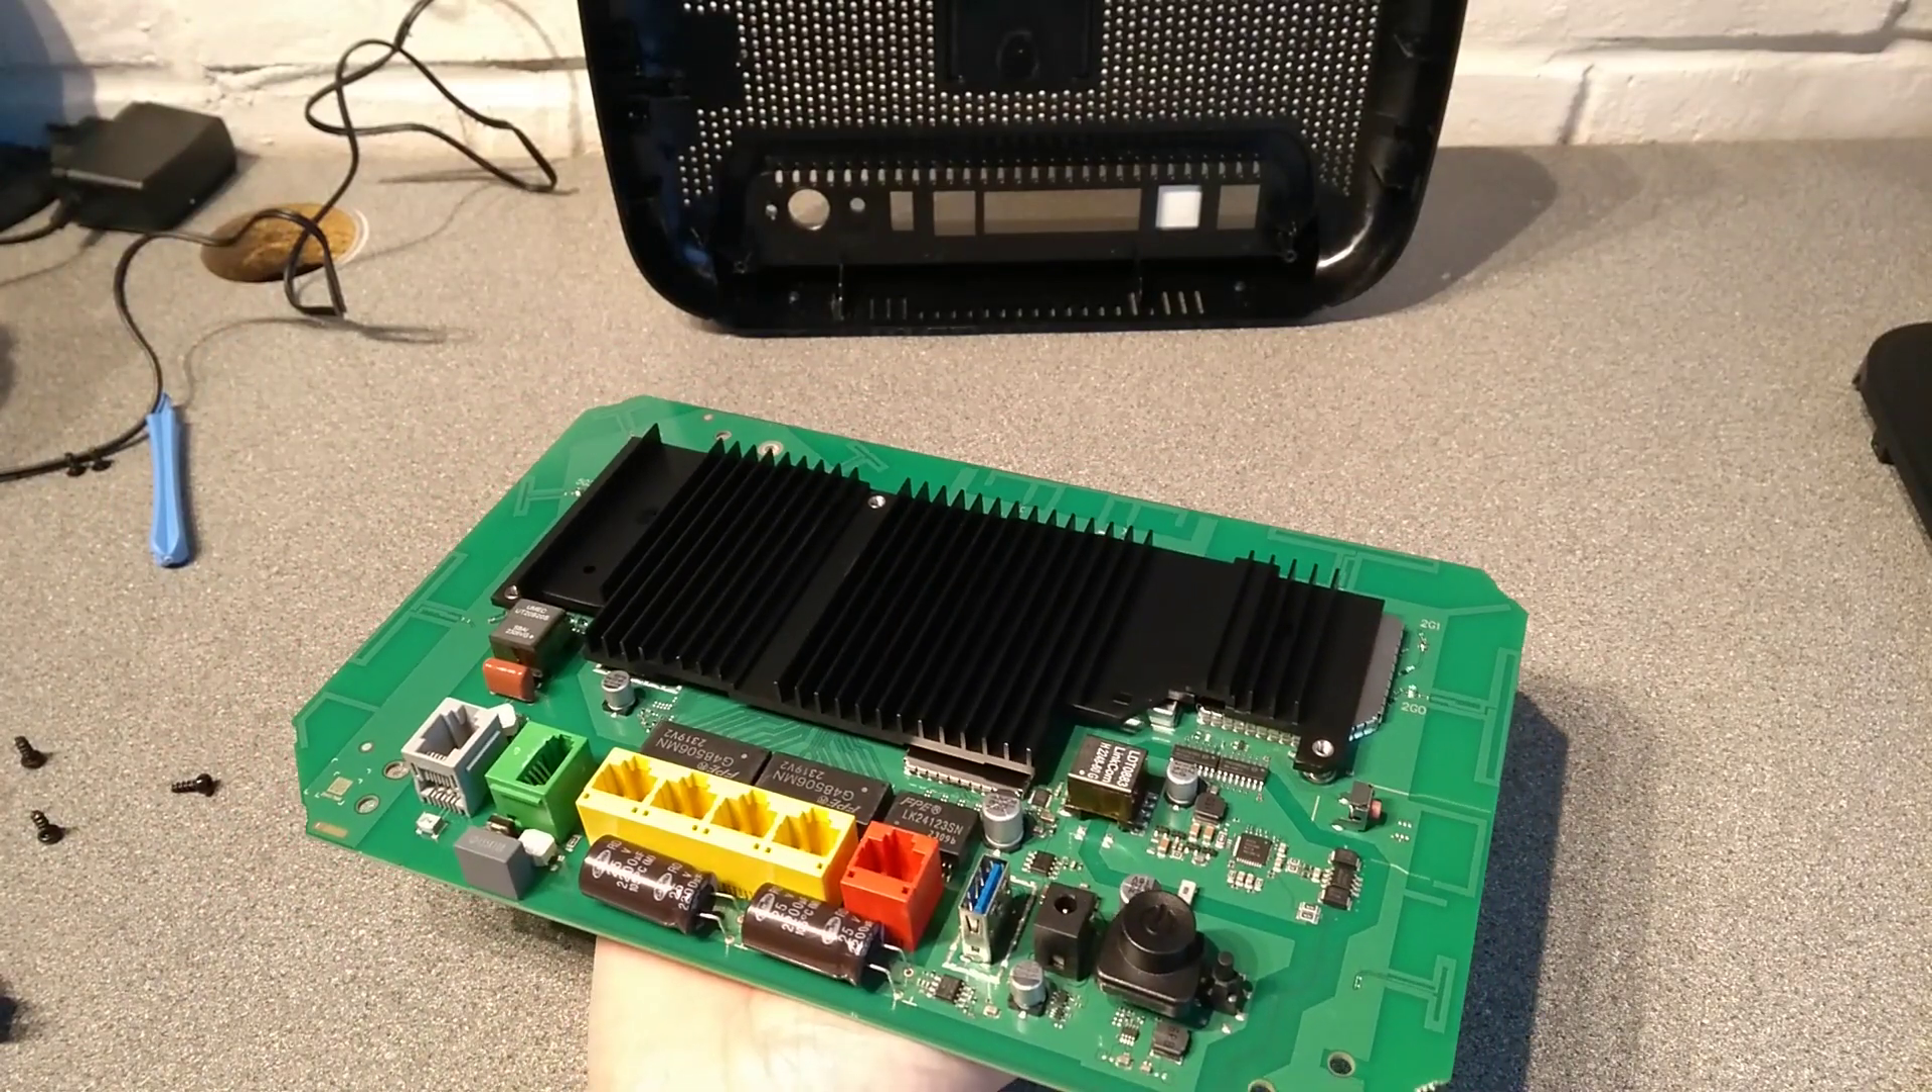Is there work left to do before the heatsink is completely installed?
No.